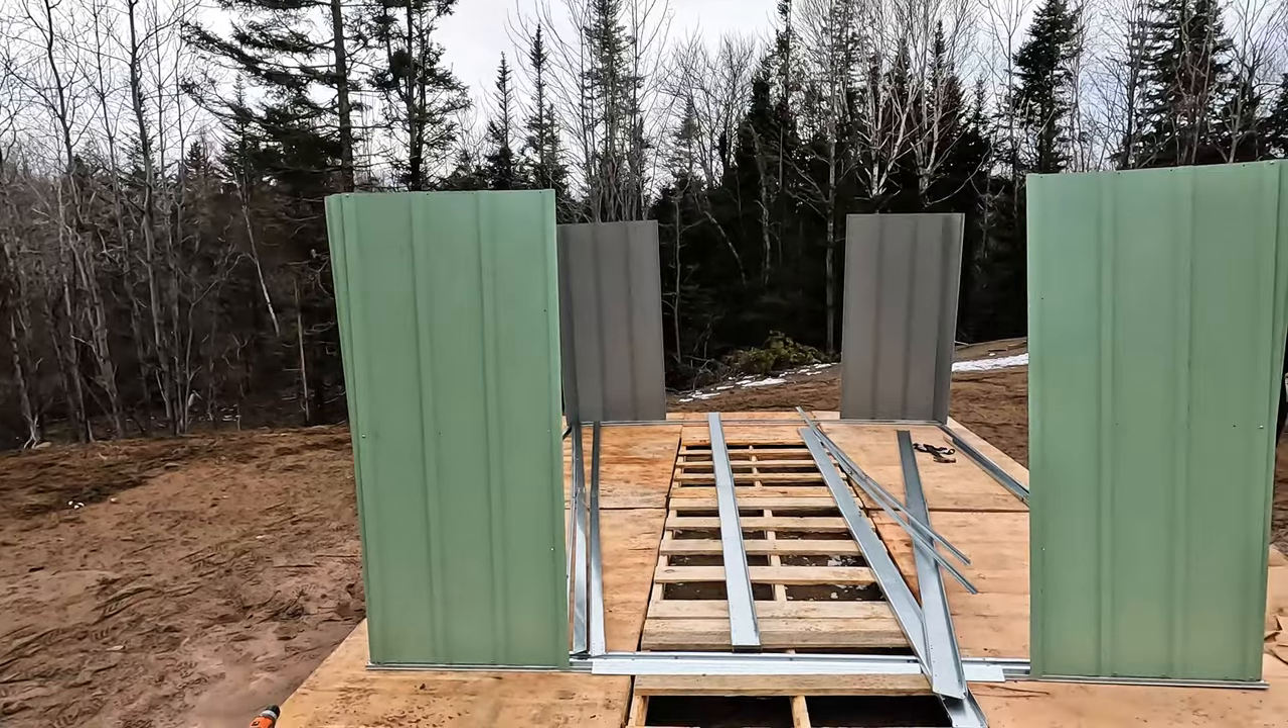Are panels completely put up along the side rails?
No.